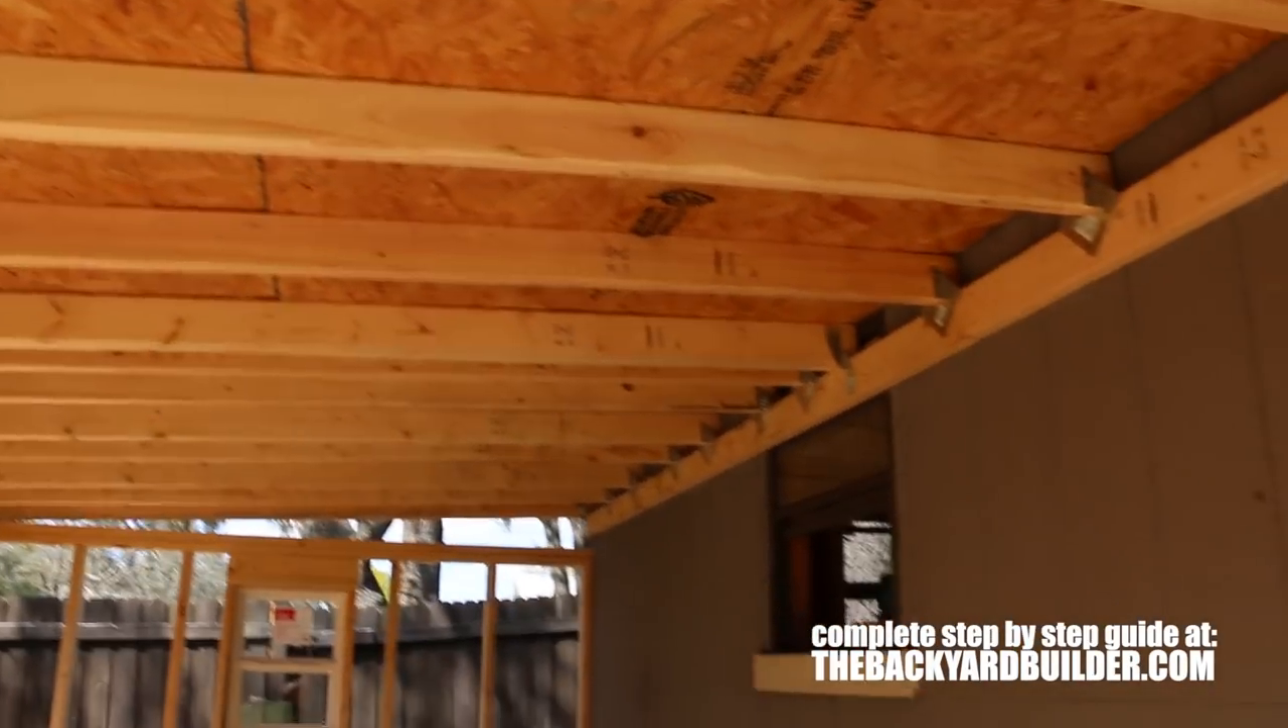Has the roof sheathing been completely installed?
Yes.